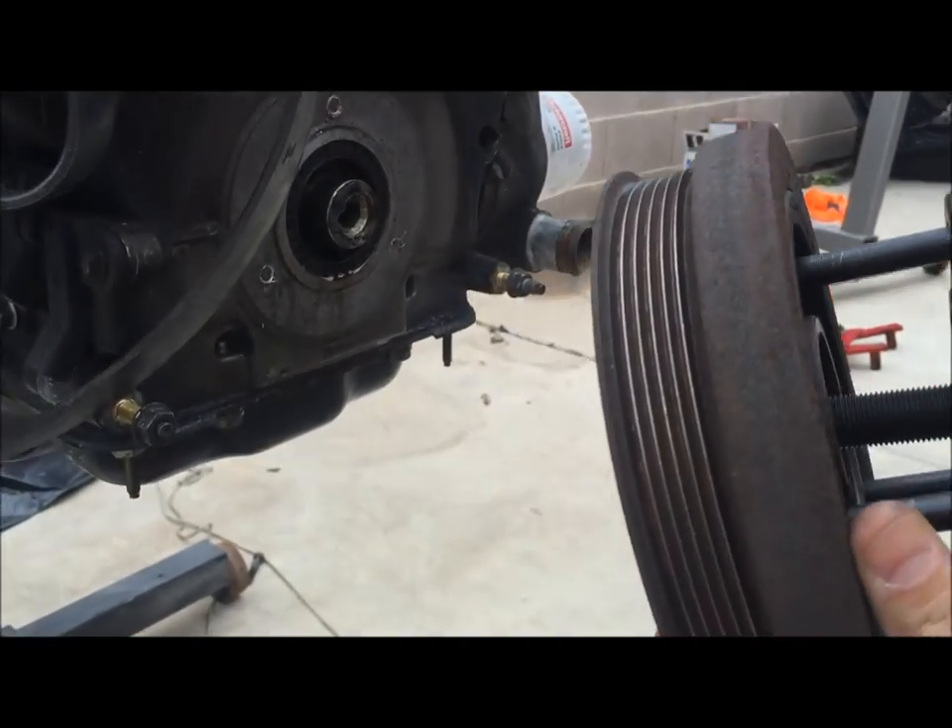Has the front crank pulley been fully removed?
Yes.